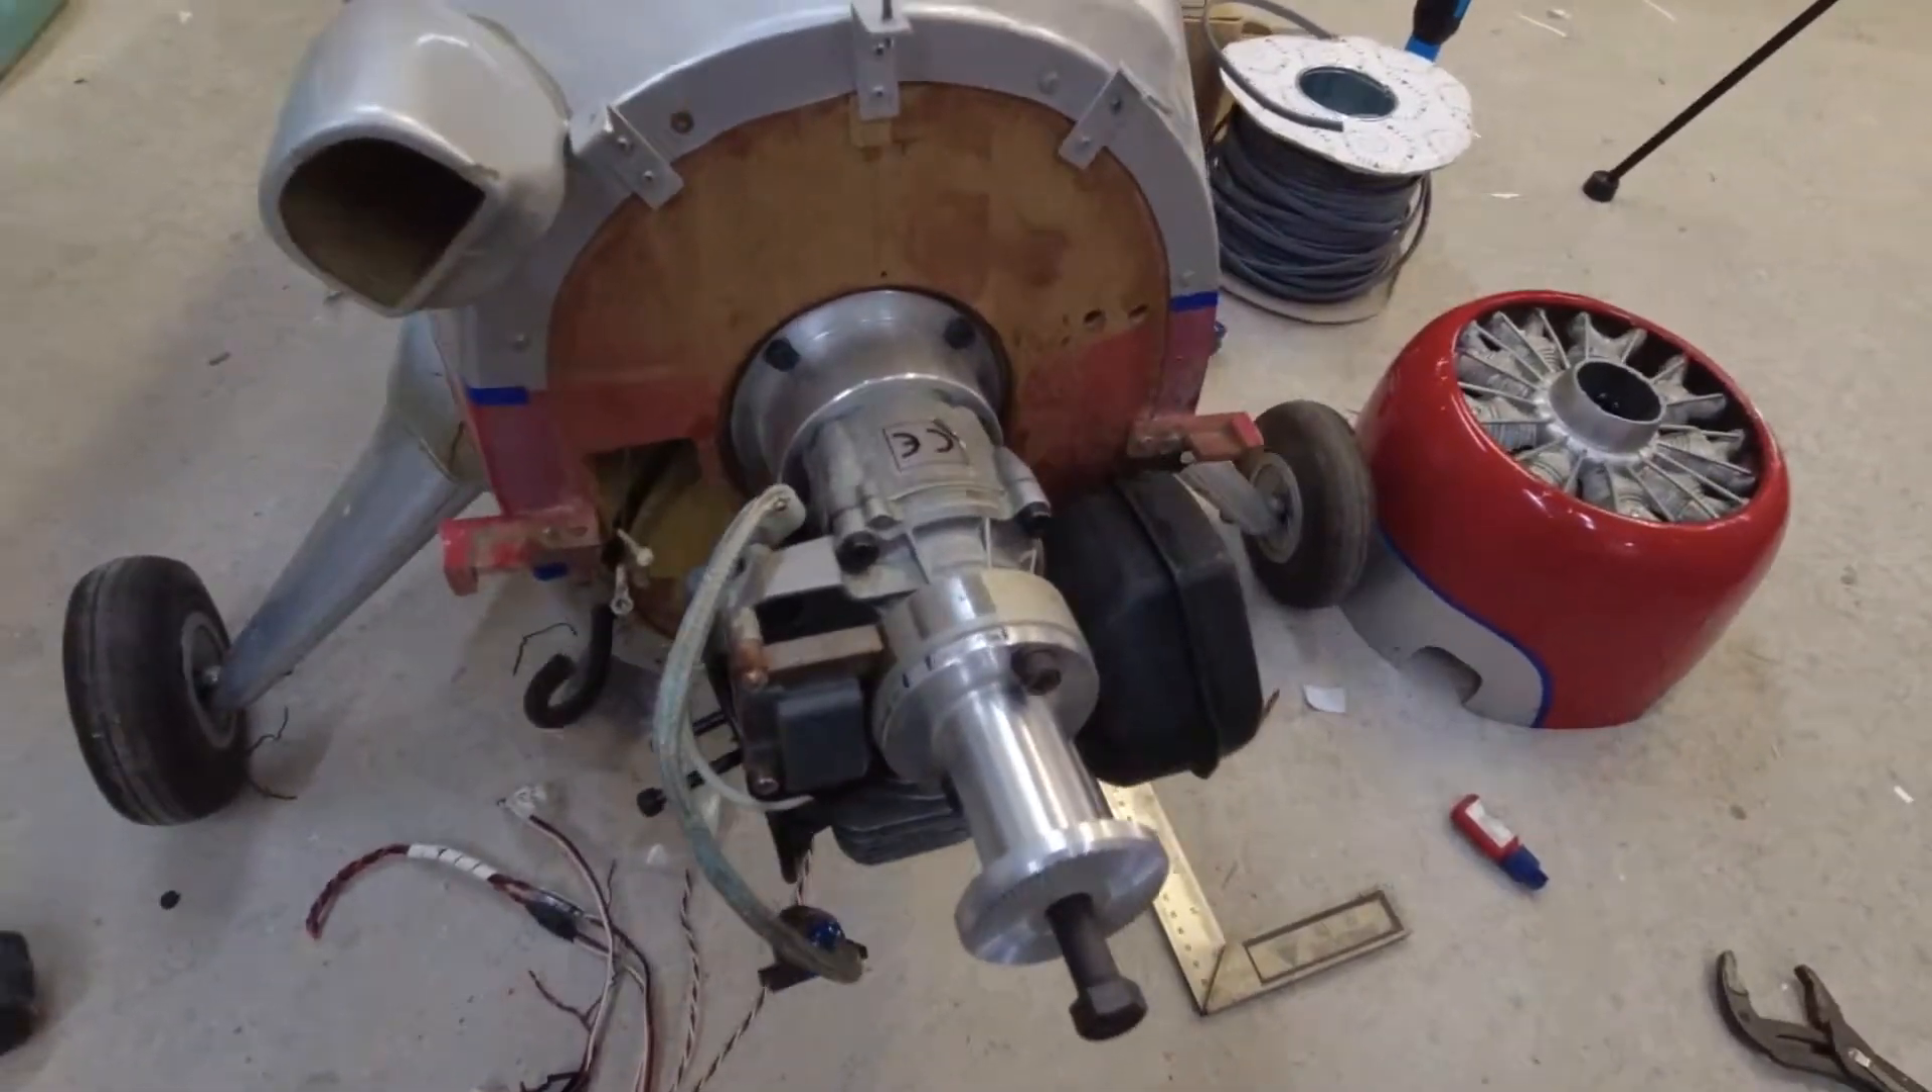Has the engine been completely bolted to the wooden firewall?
Yes.